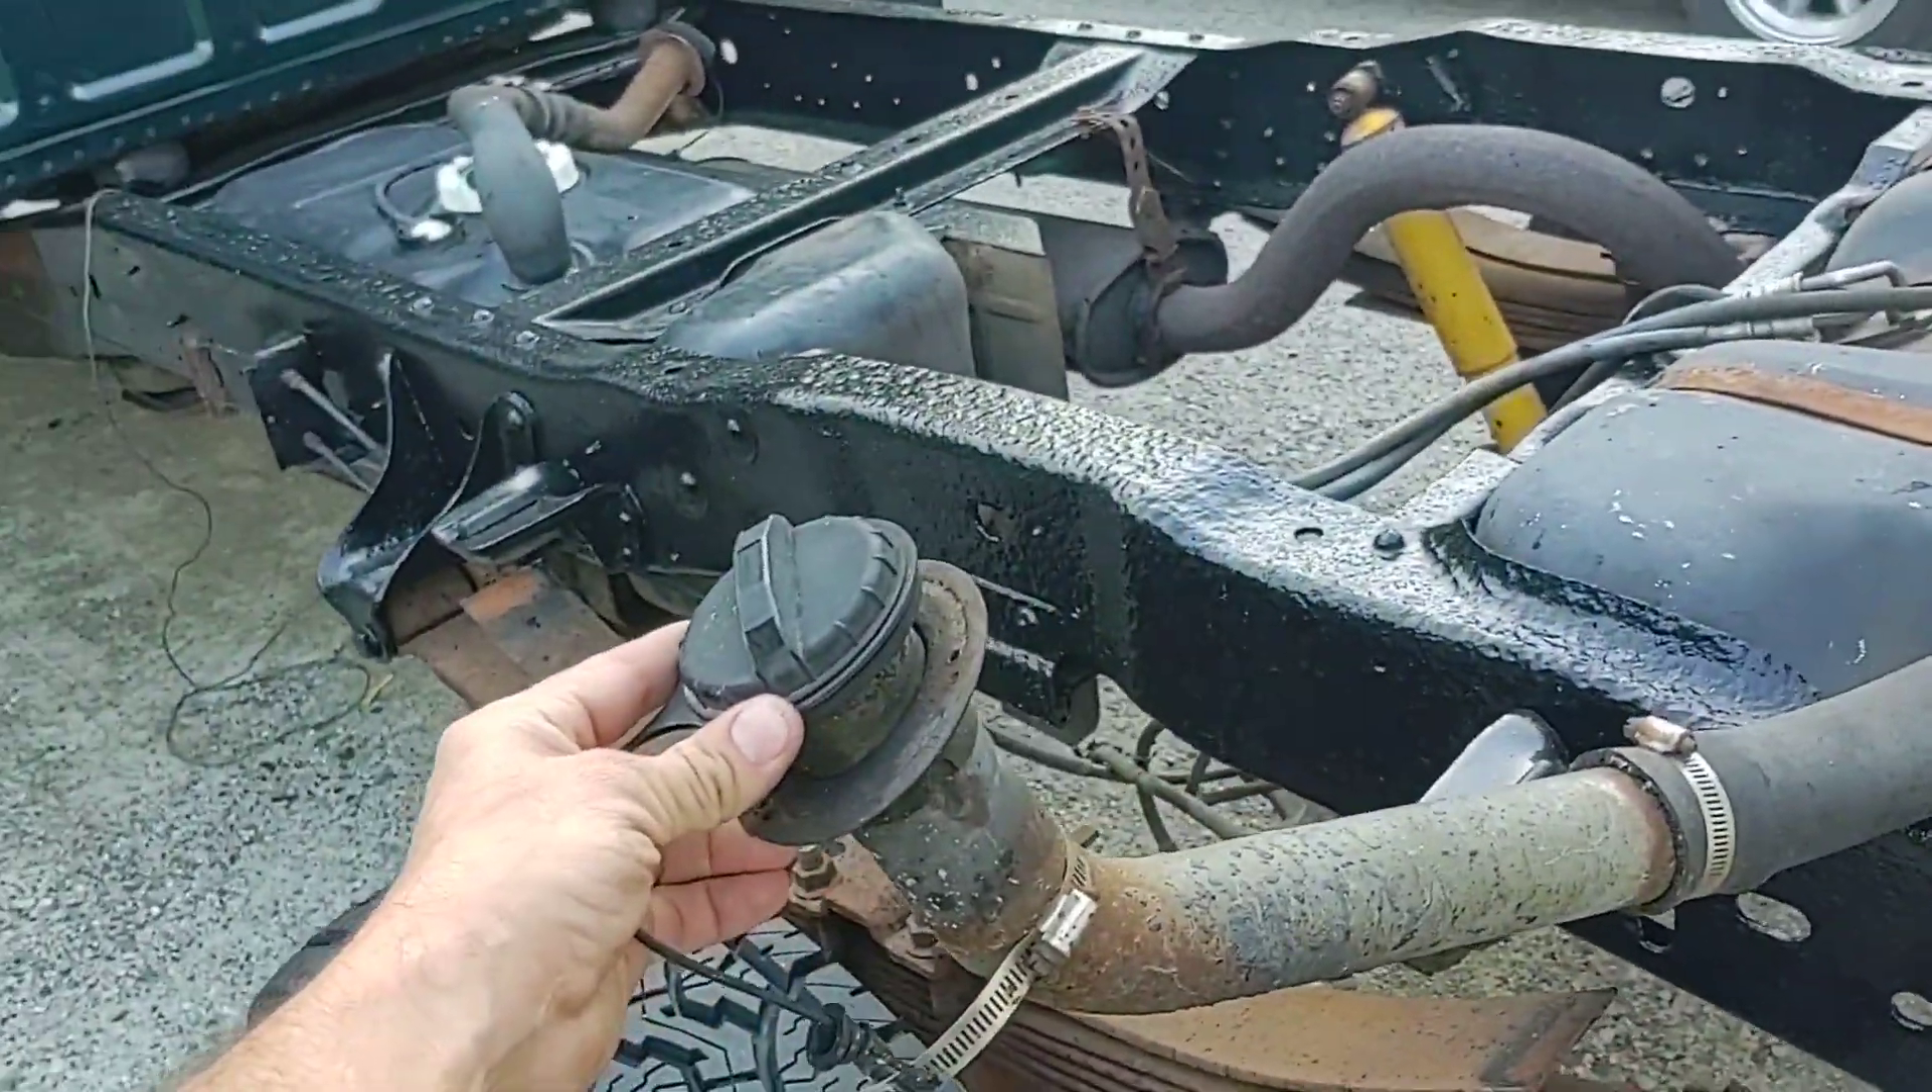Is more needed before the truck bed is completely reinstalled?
Yes.